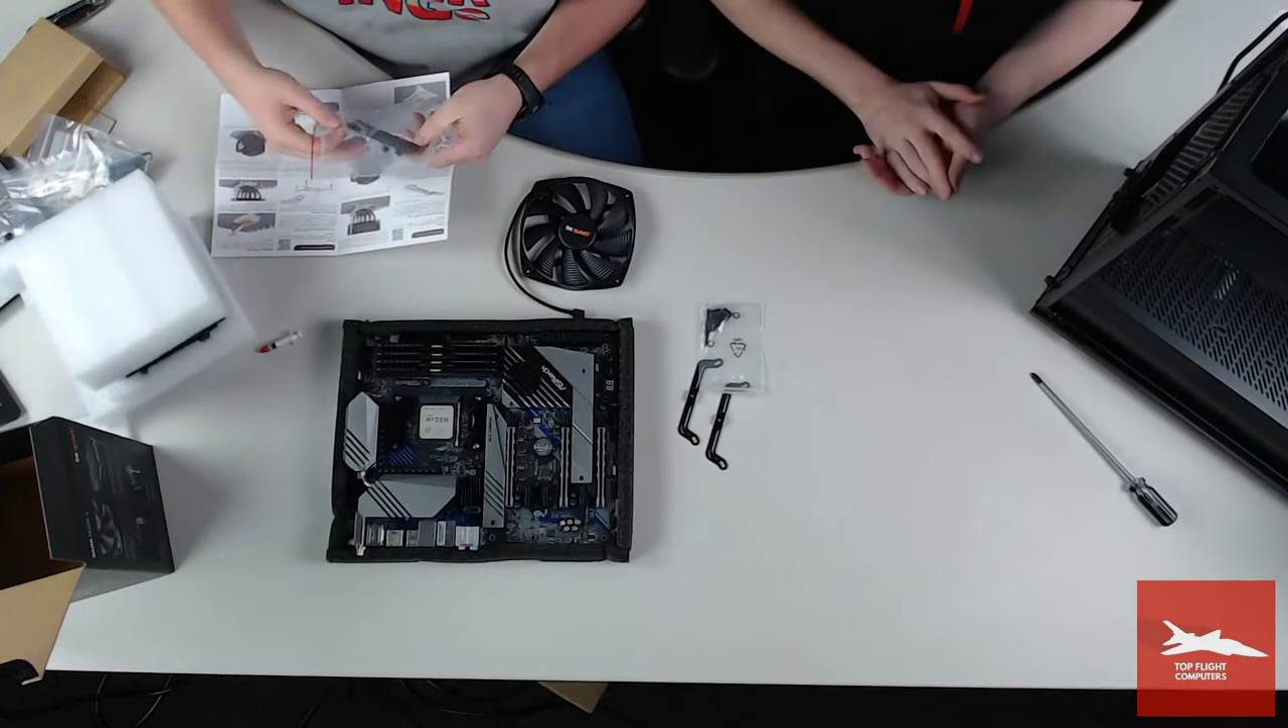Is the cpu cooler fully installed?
No.